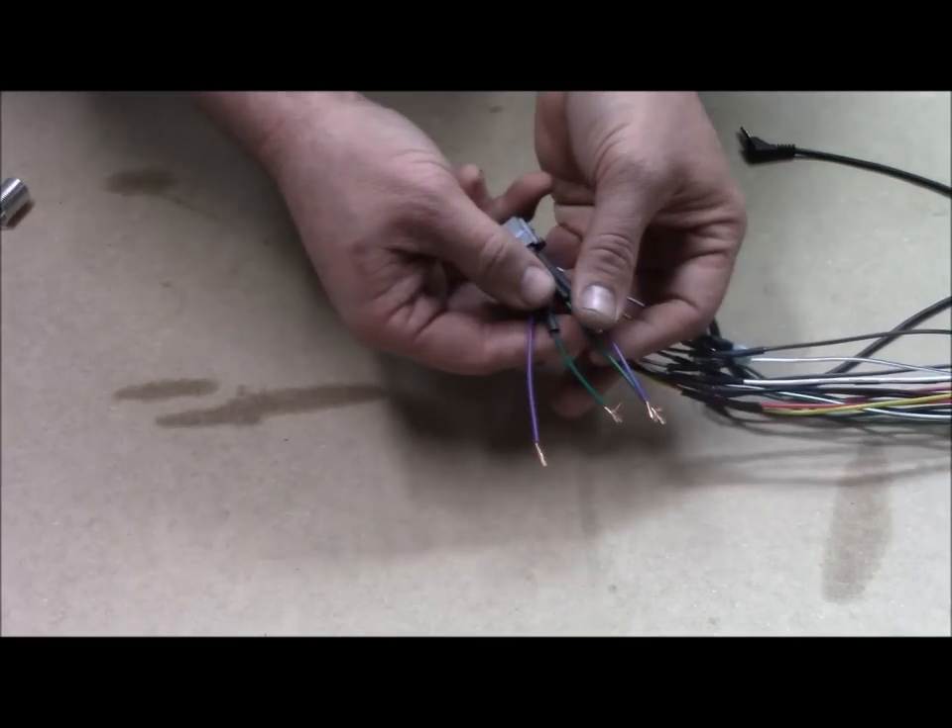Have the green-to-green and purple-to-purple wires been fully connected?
No.